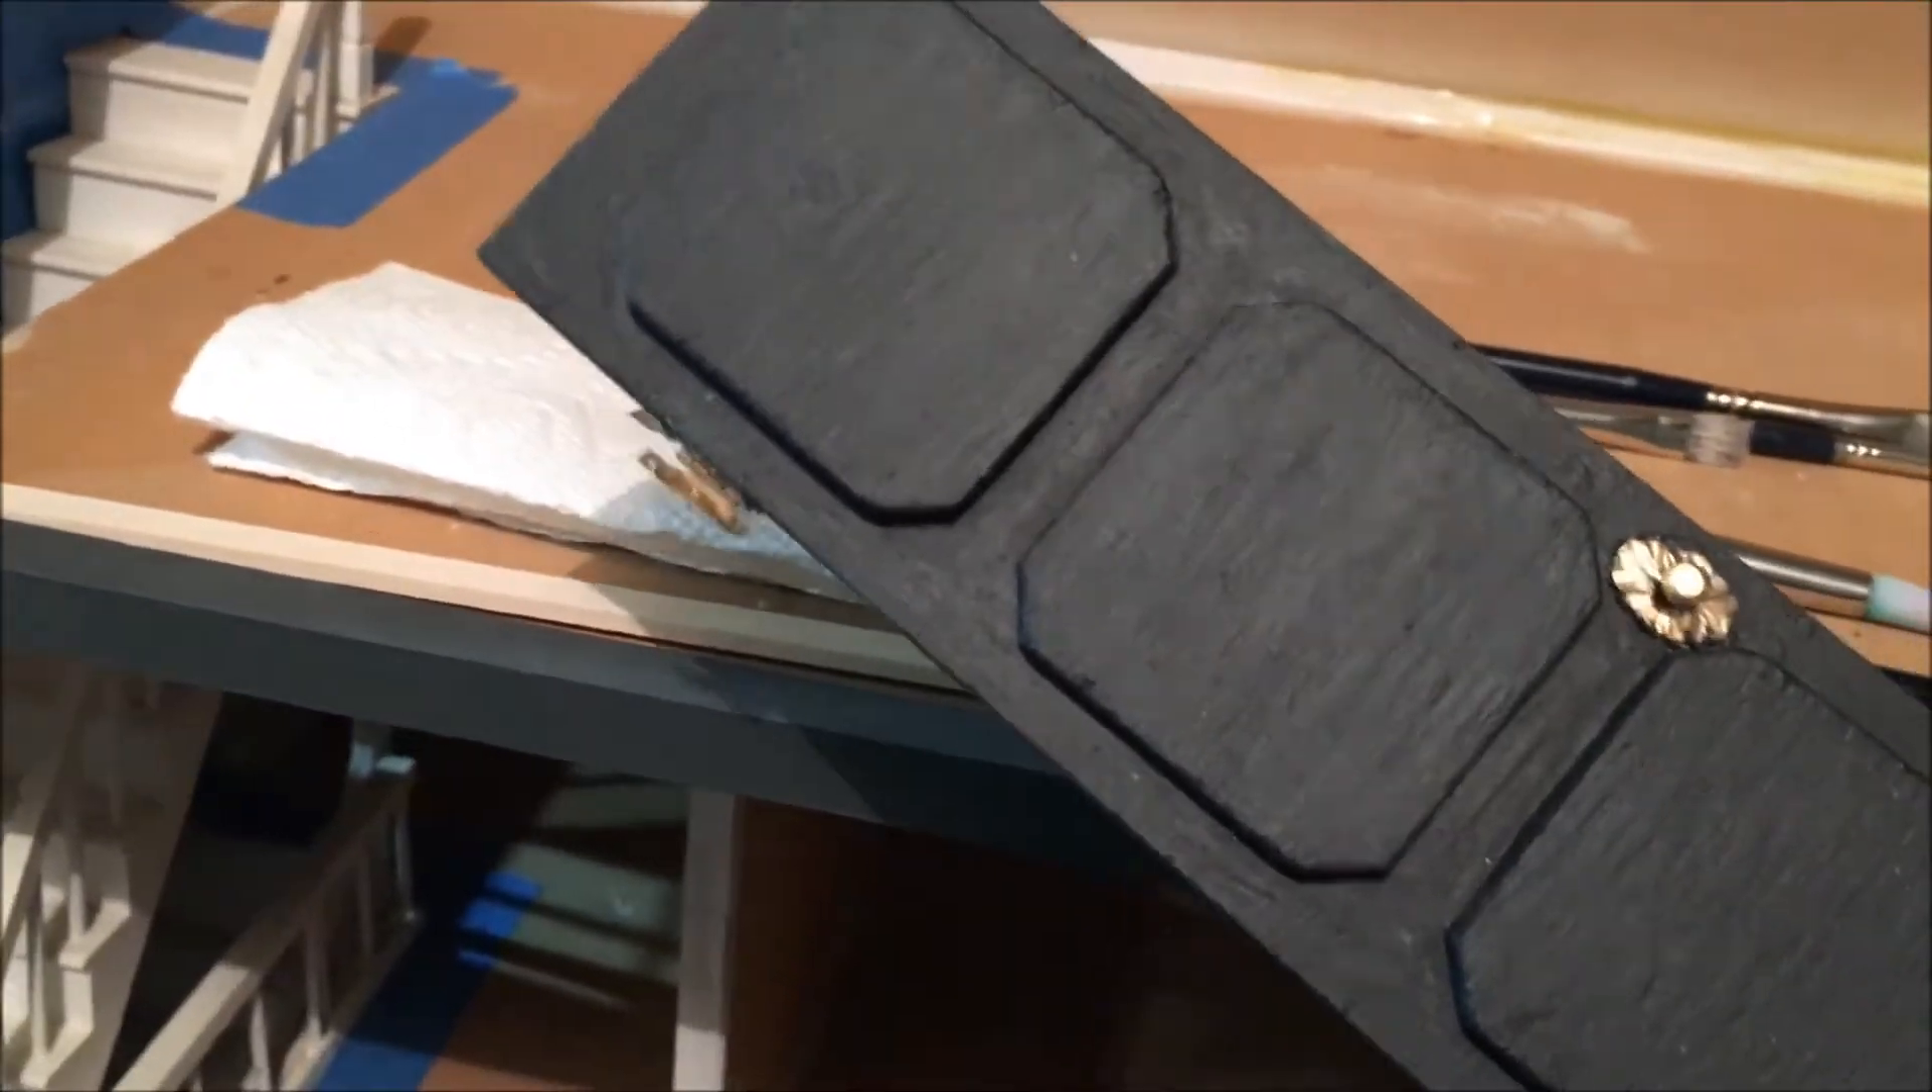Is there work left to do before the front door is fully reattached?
Yes.